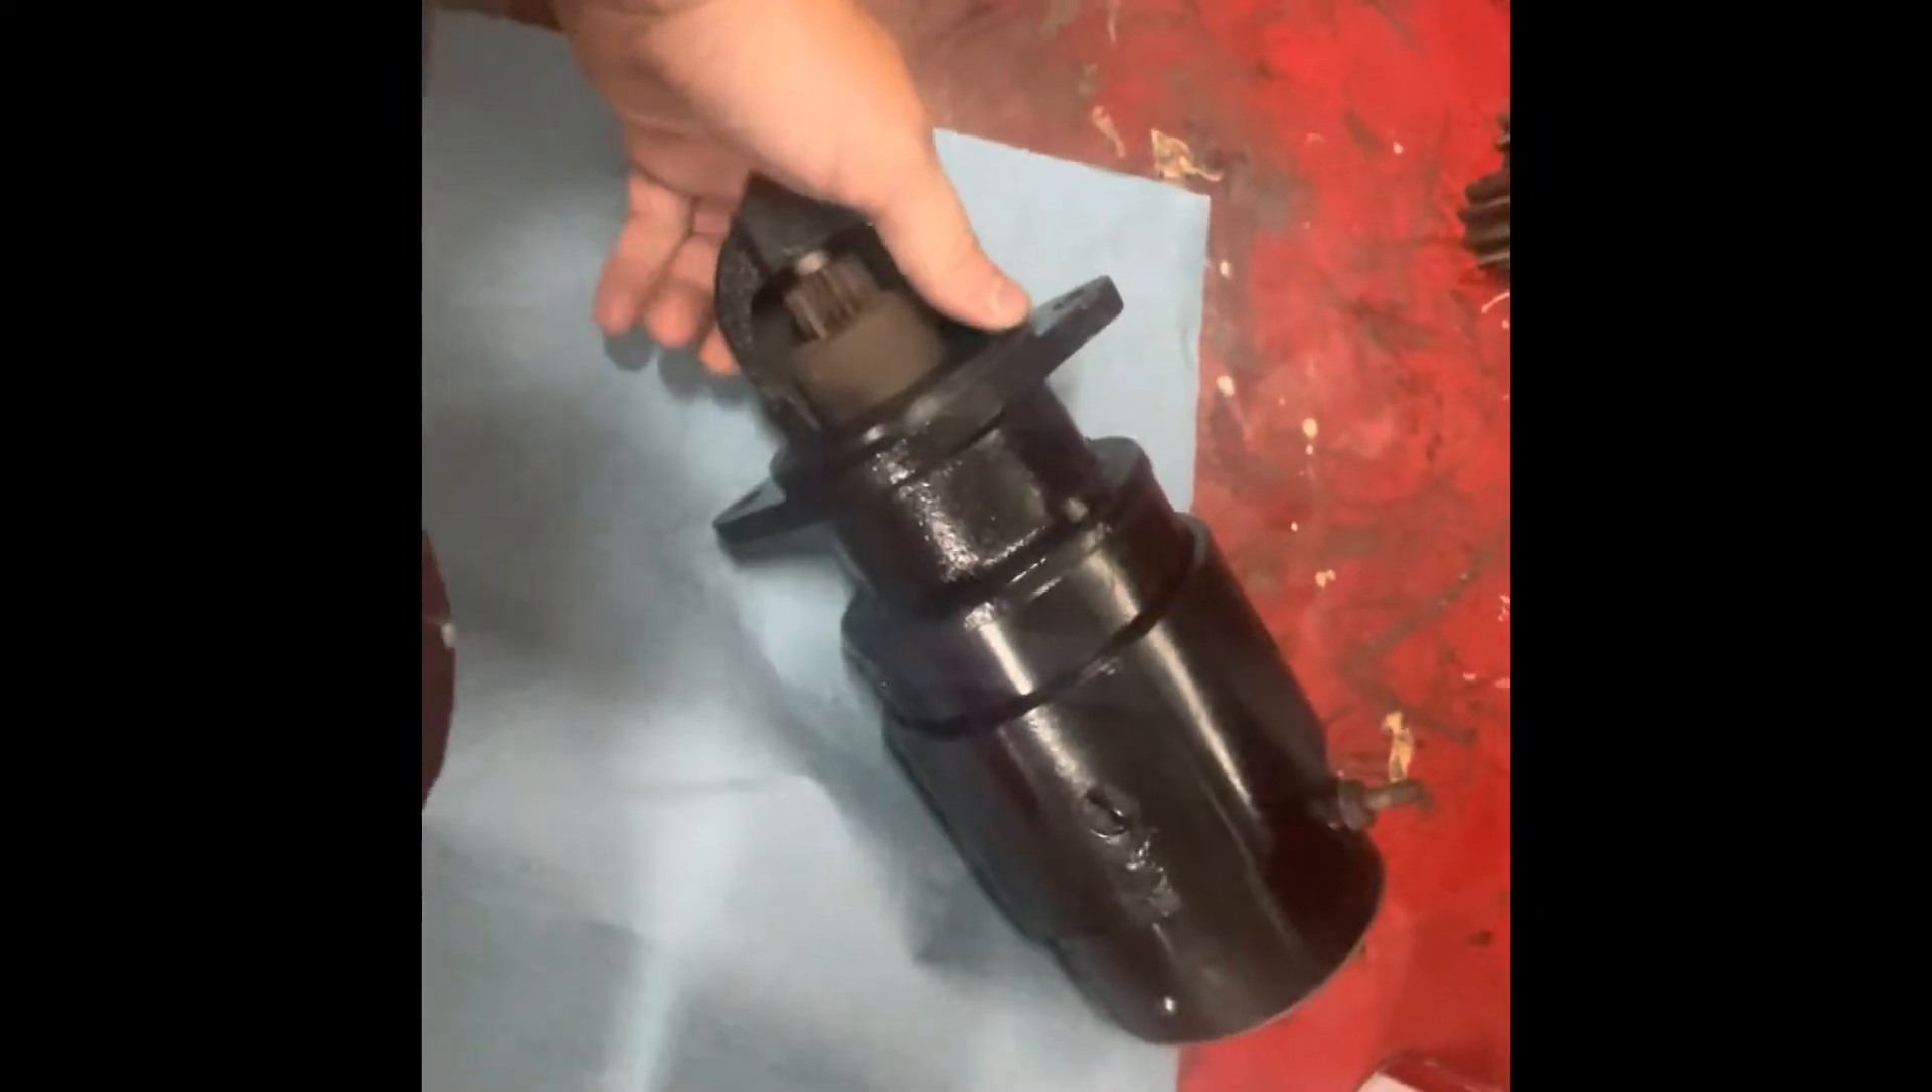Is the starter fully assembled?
Yes.